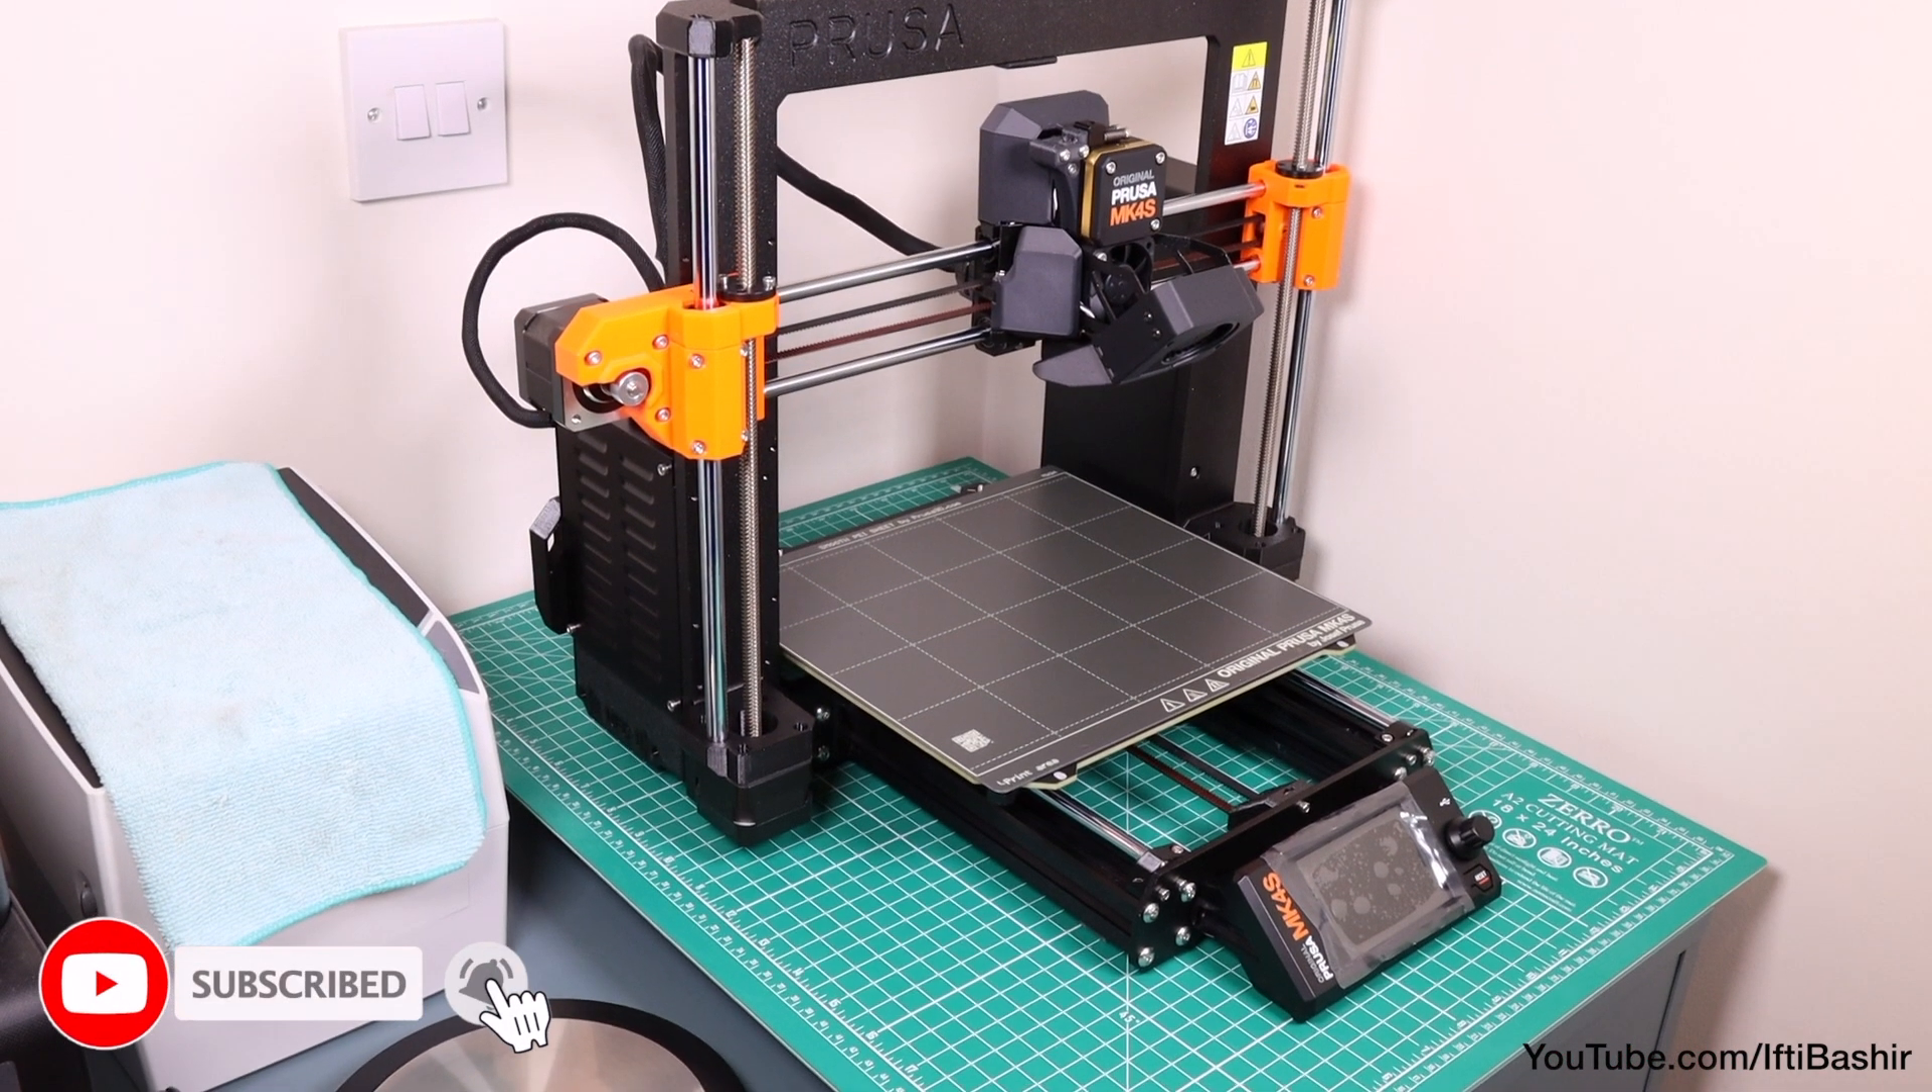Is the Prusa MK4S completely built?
Yes.